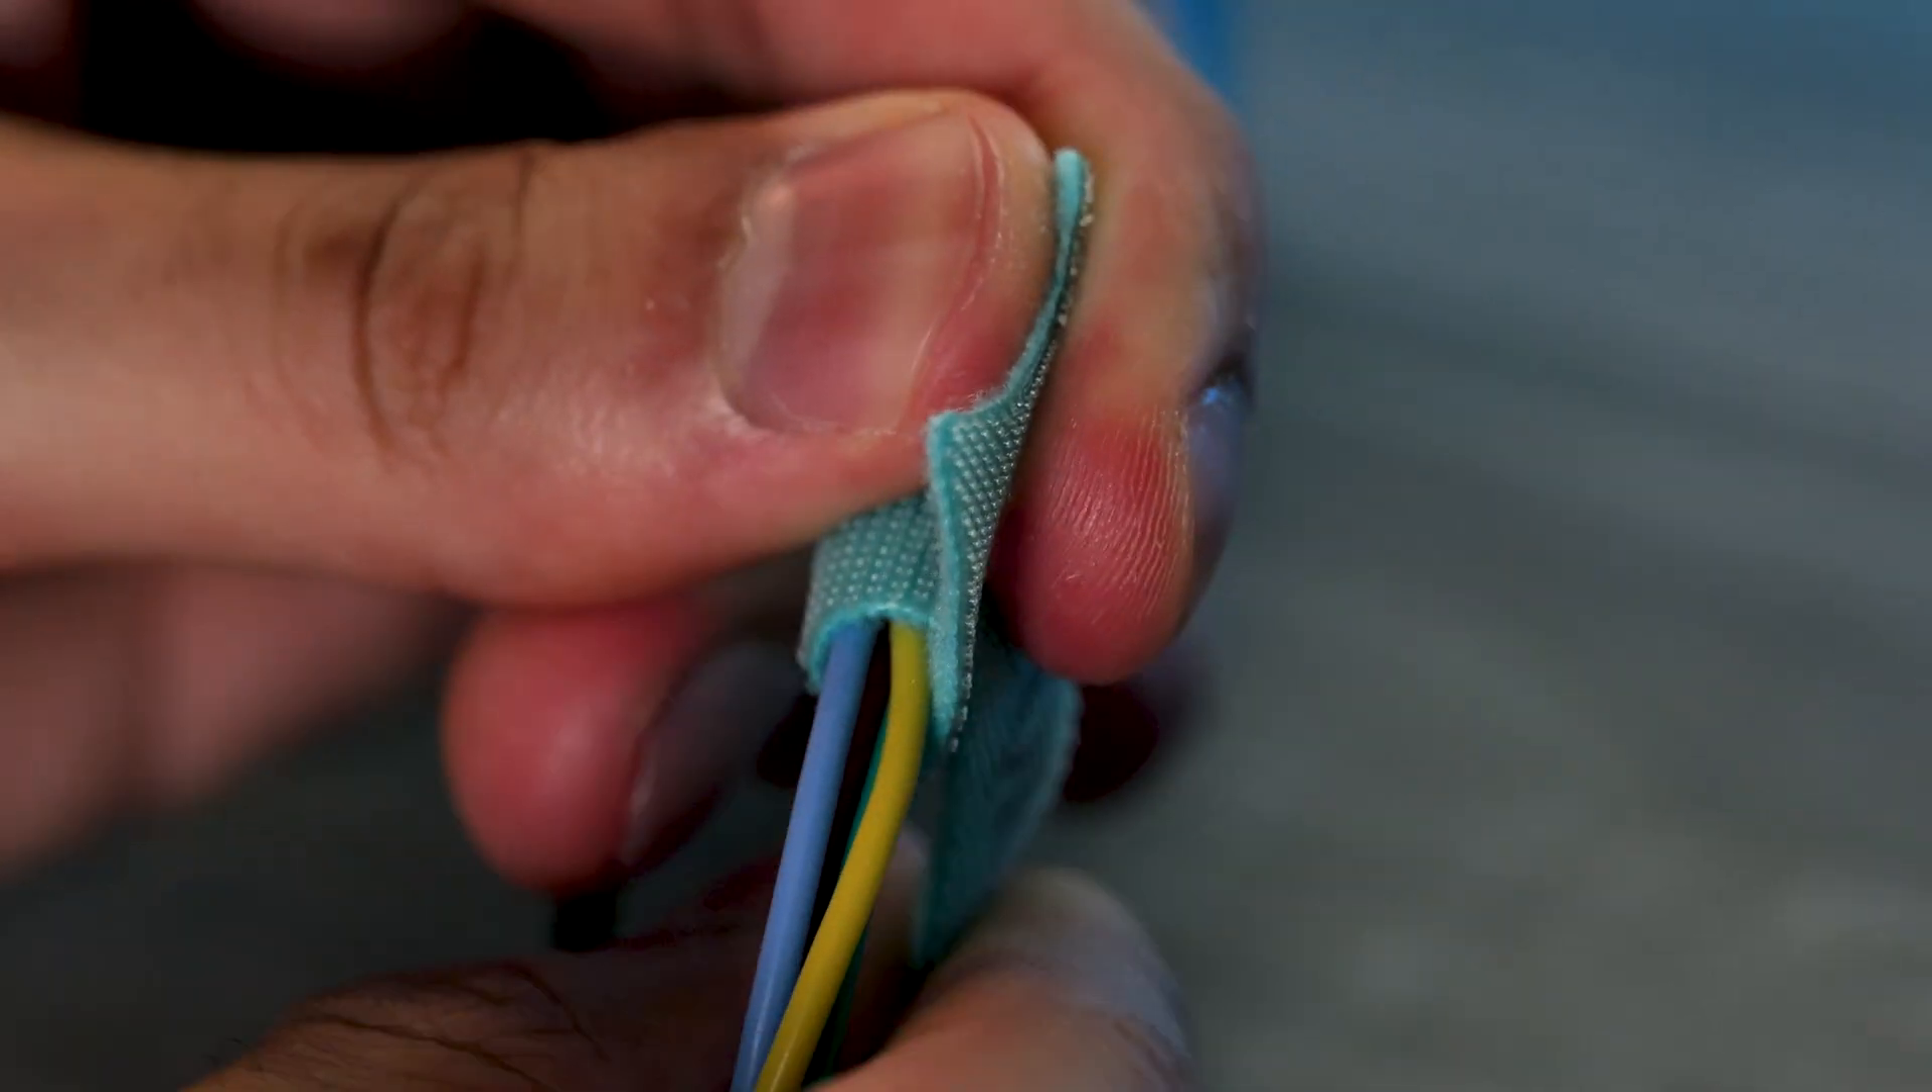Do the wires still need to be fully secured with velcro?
Yes.